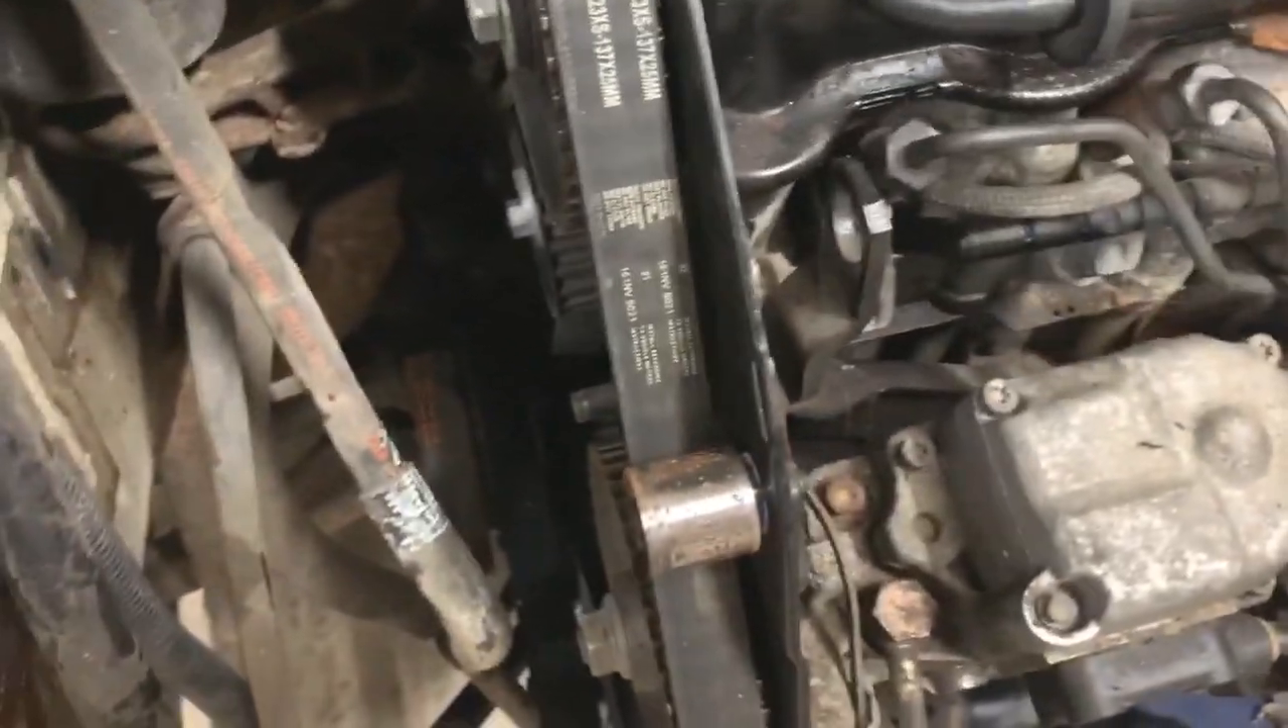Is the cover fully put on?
No.